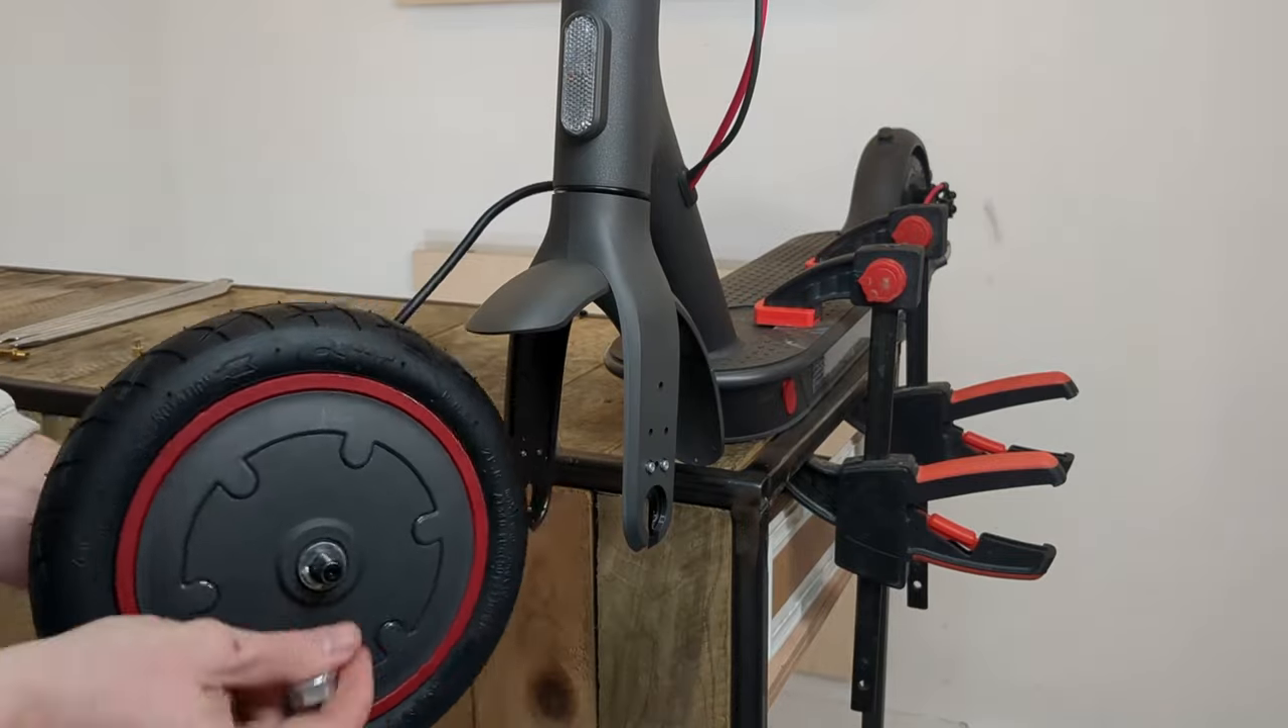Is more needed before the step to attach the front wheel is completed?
Yes.